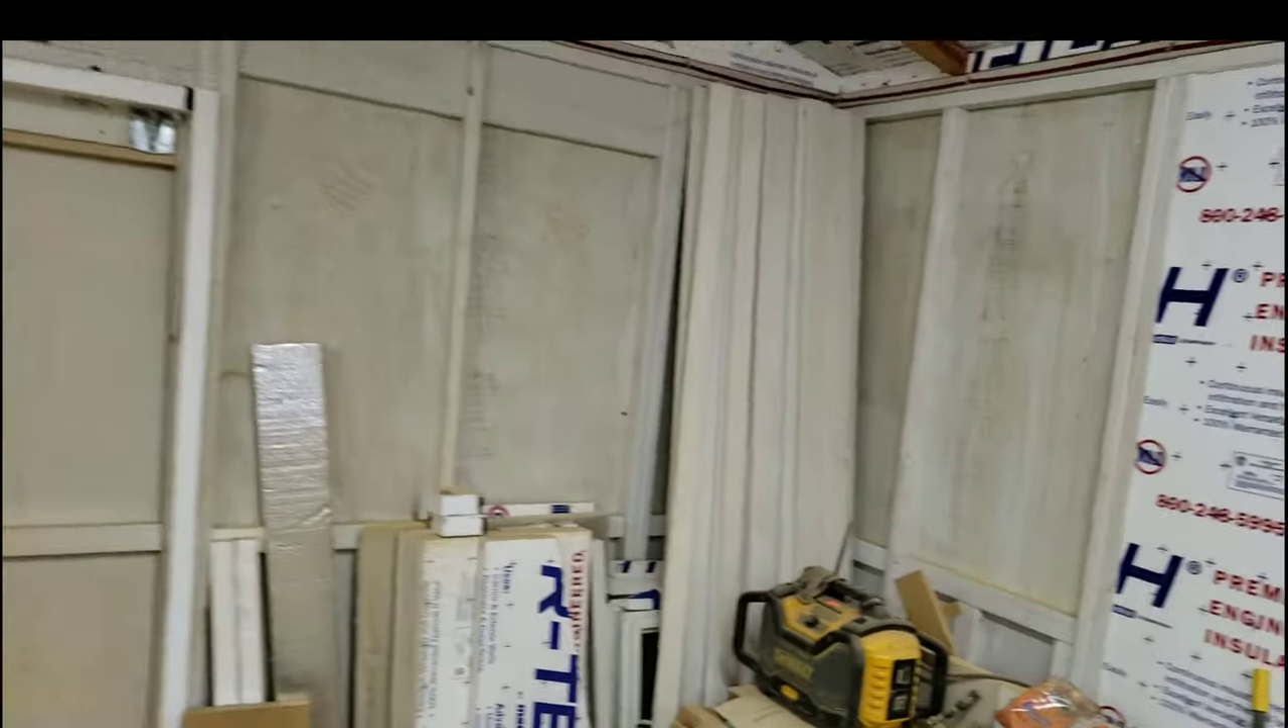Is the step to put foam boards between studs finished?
No.